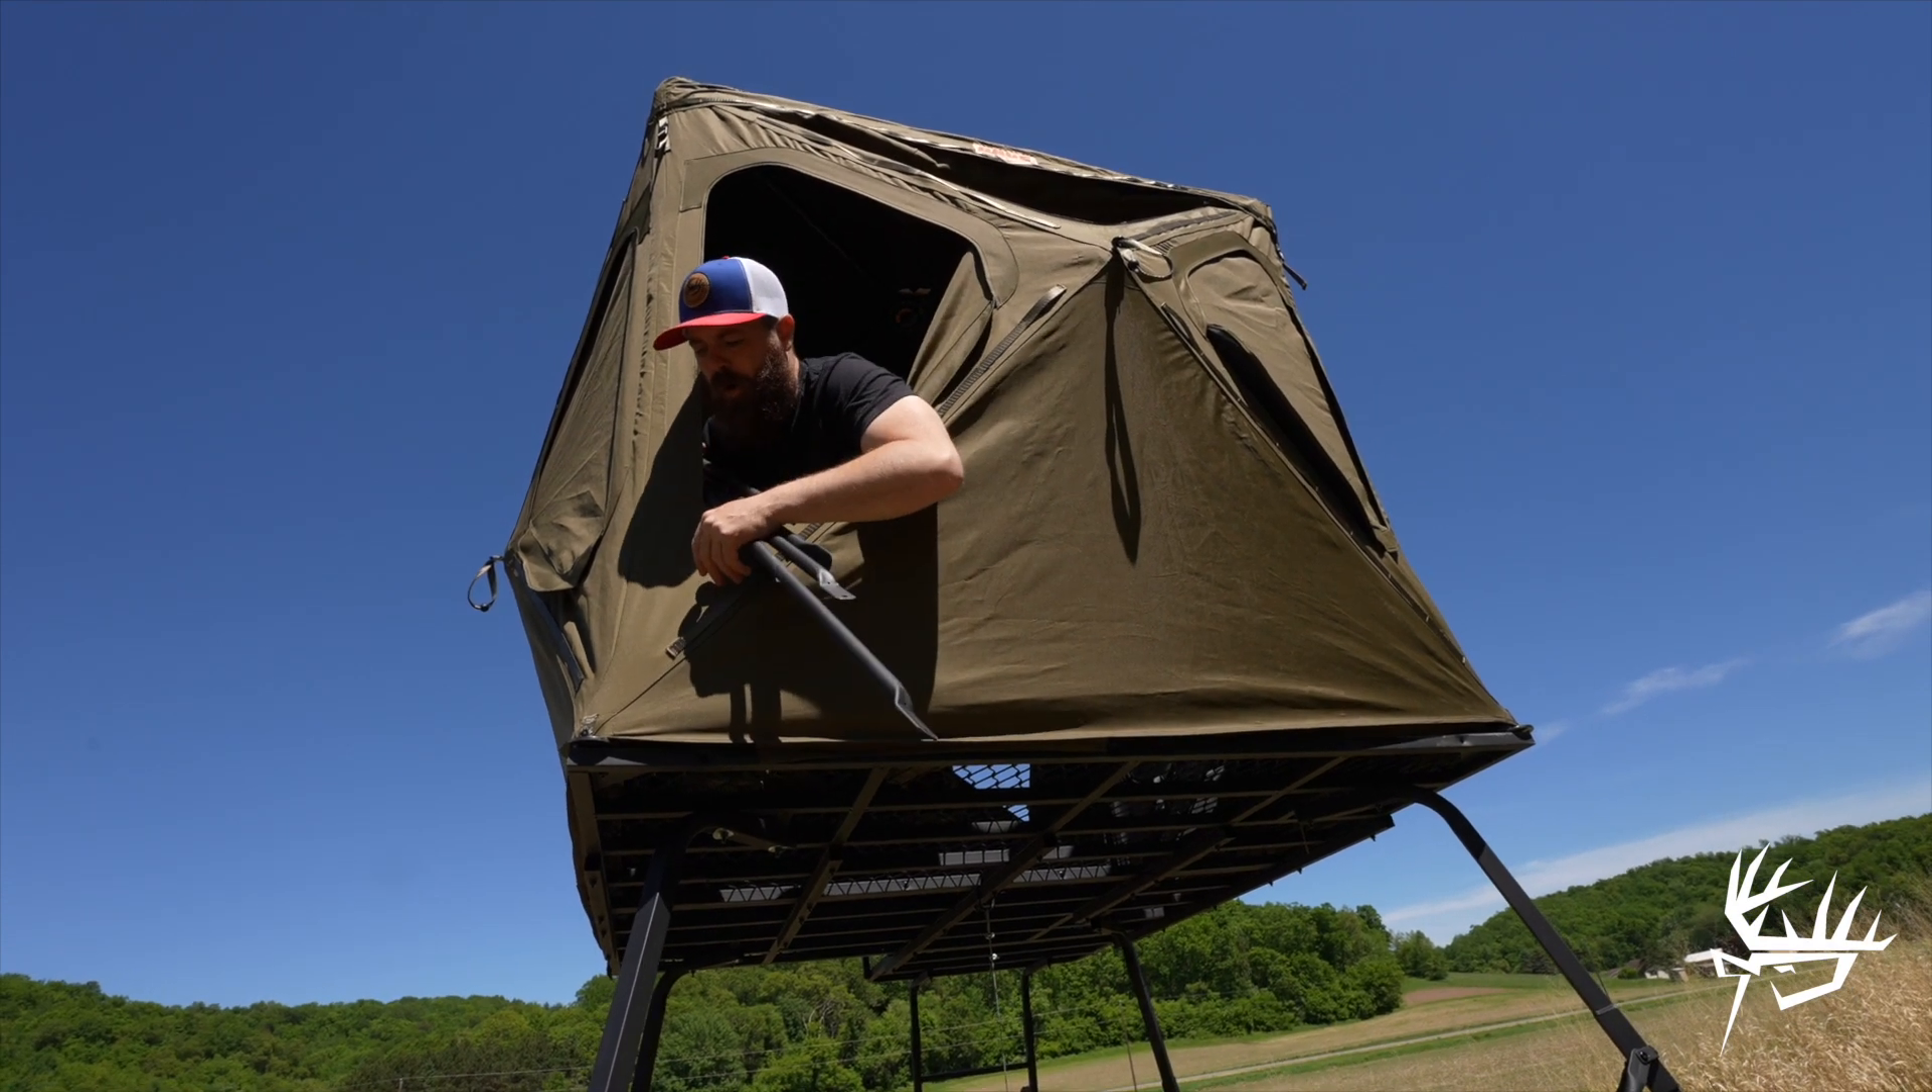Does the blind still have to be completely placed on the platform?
No.